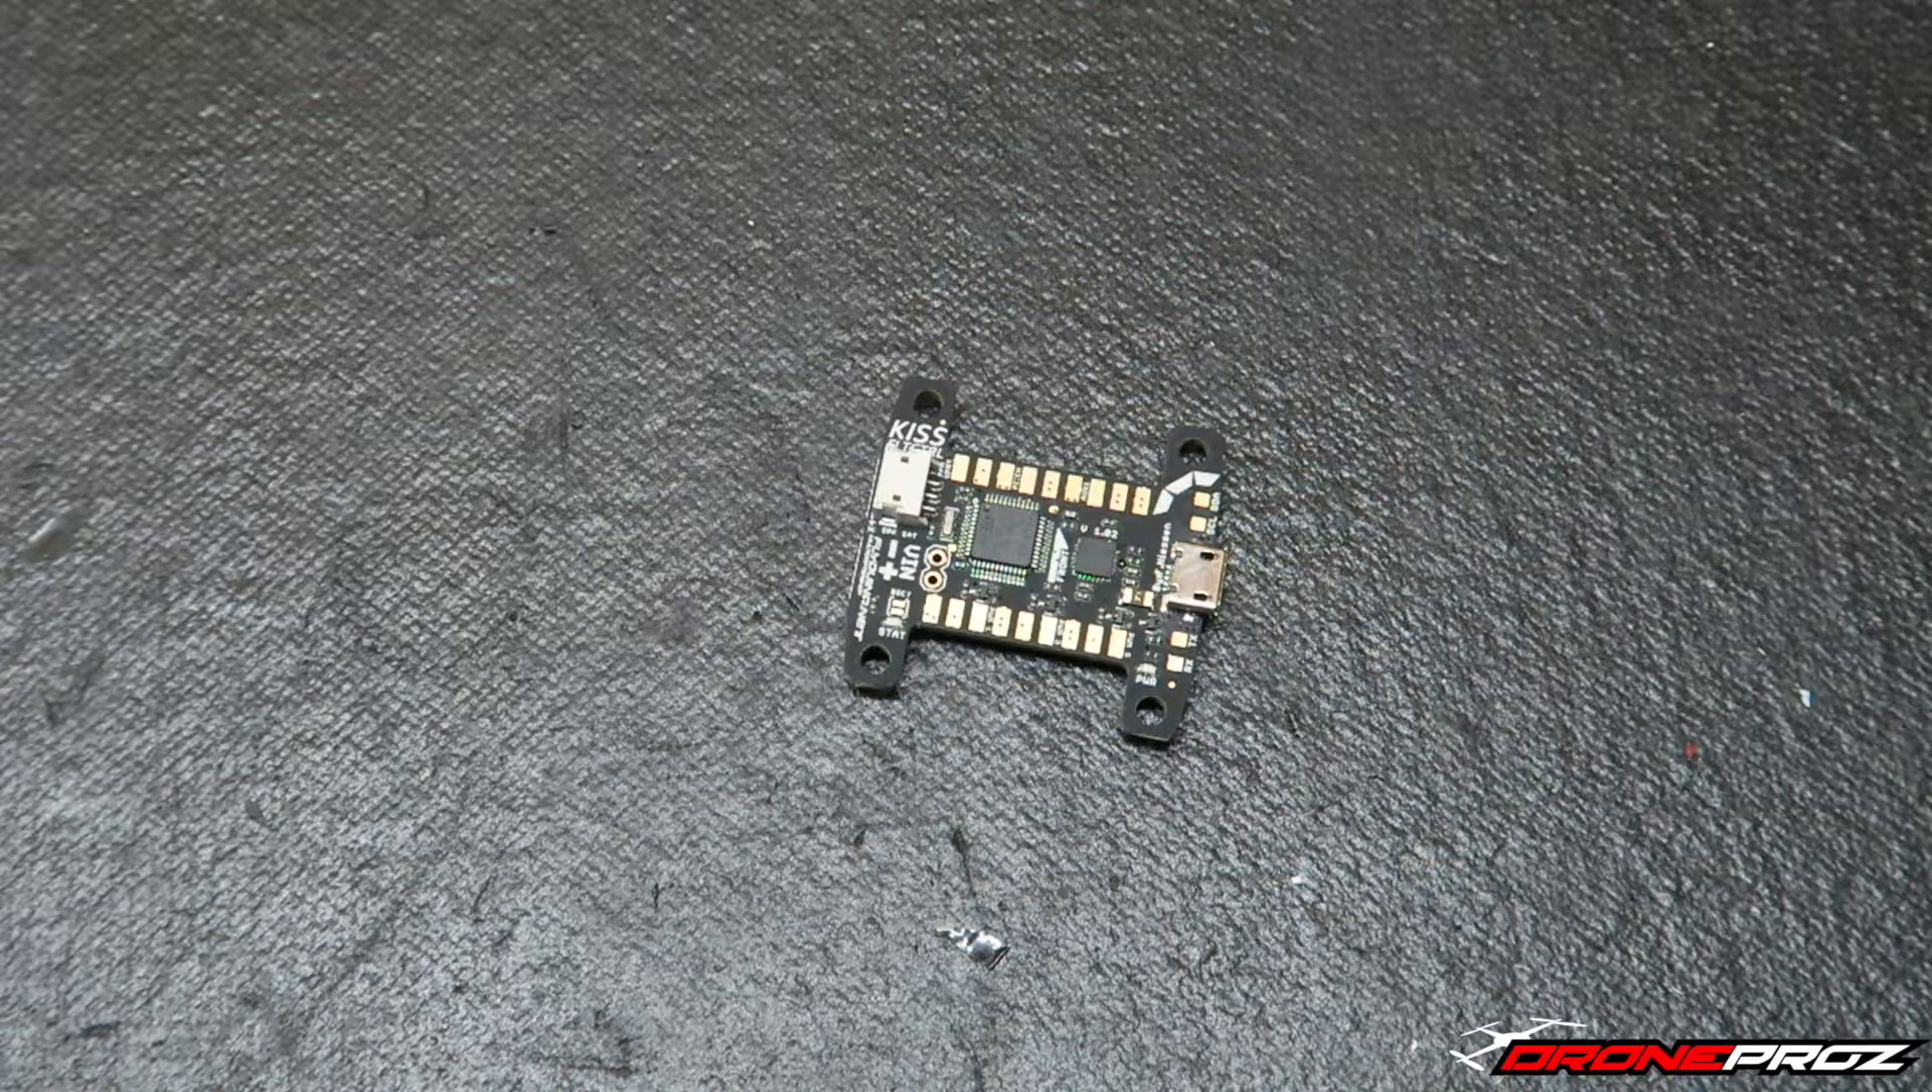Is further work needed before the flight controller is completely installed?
Yes.